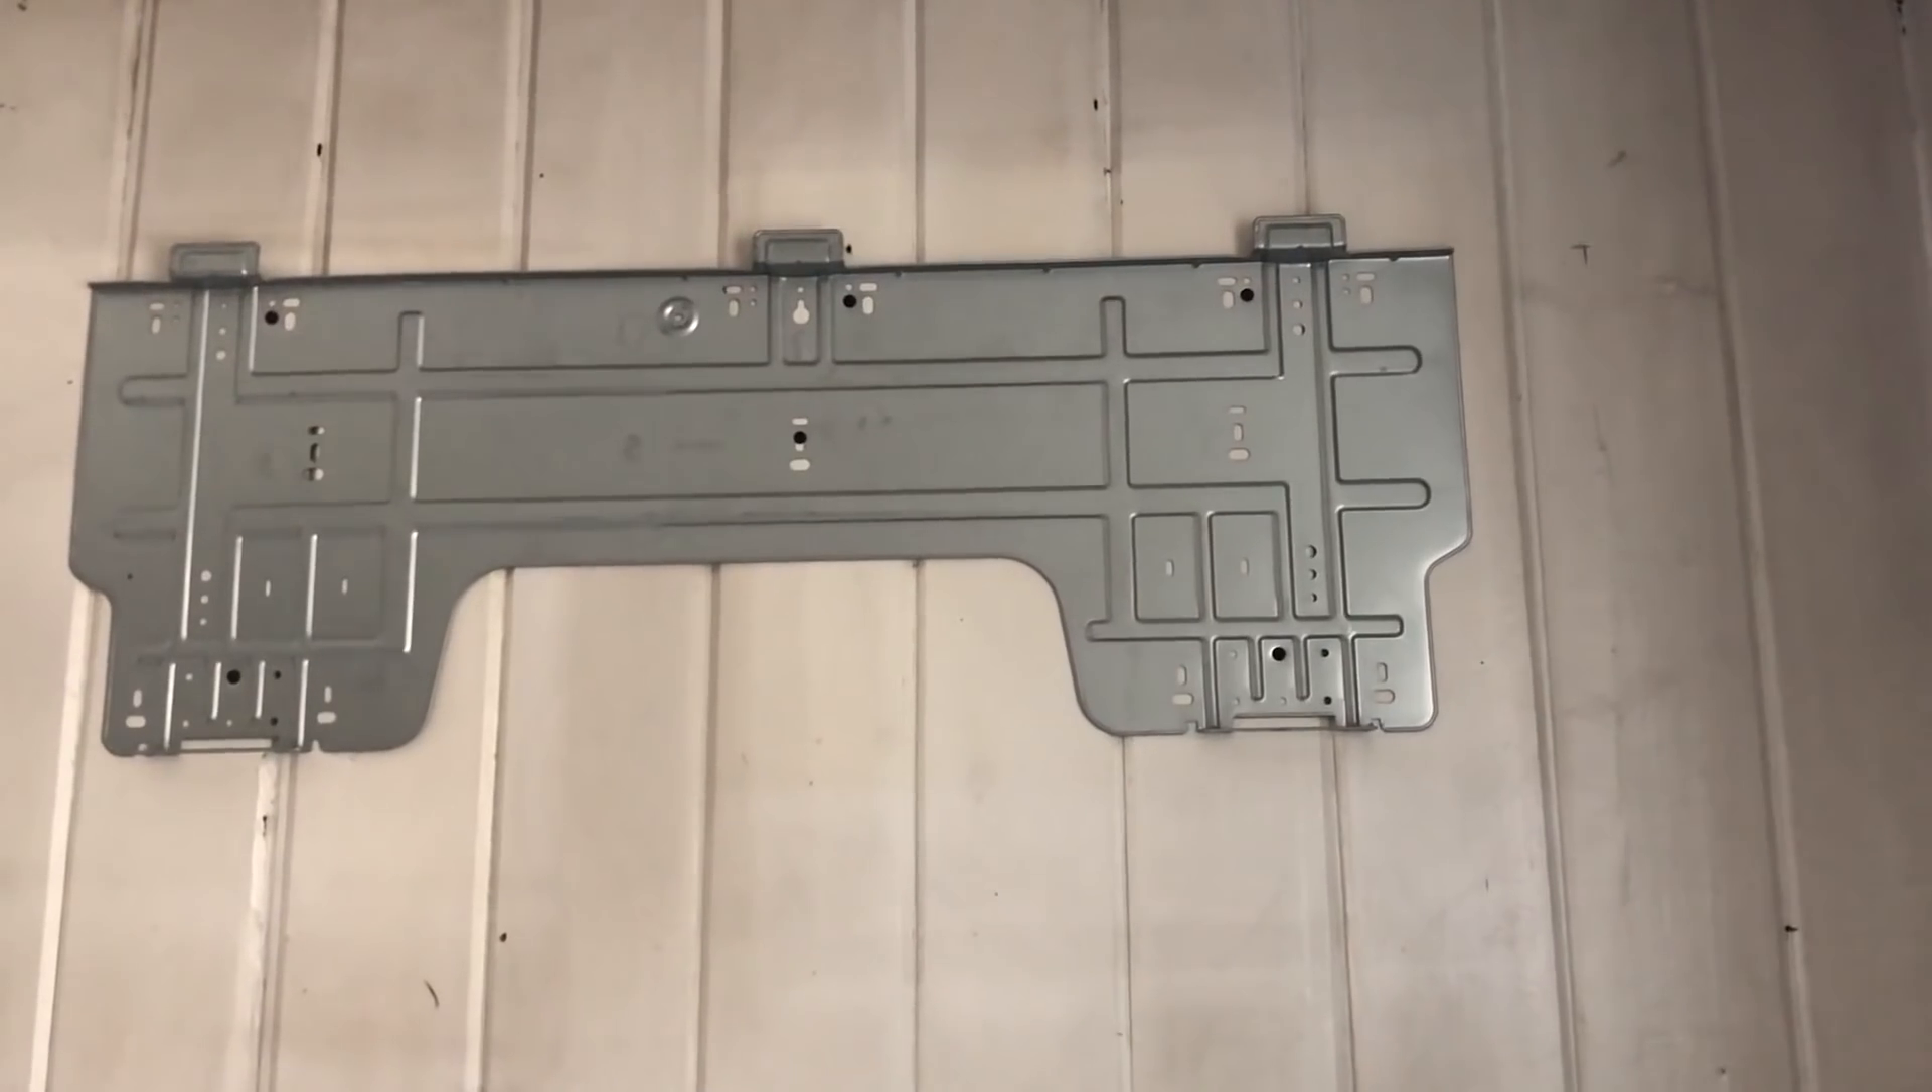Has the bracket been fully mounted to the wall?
Yes.